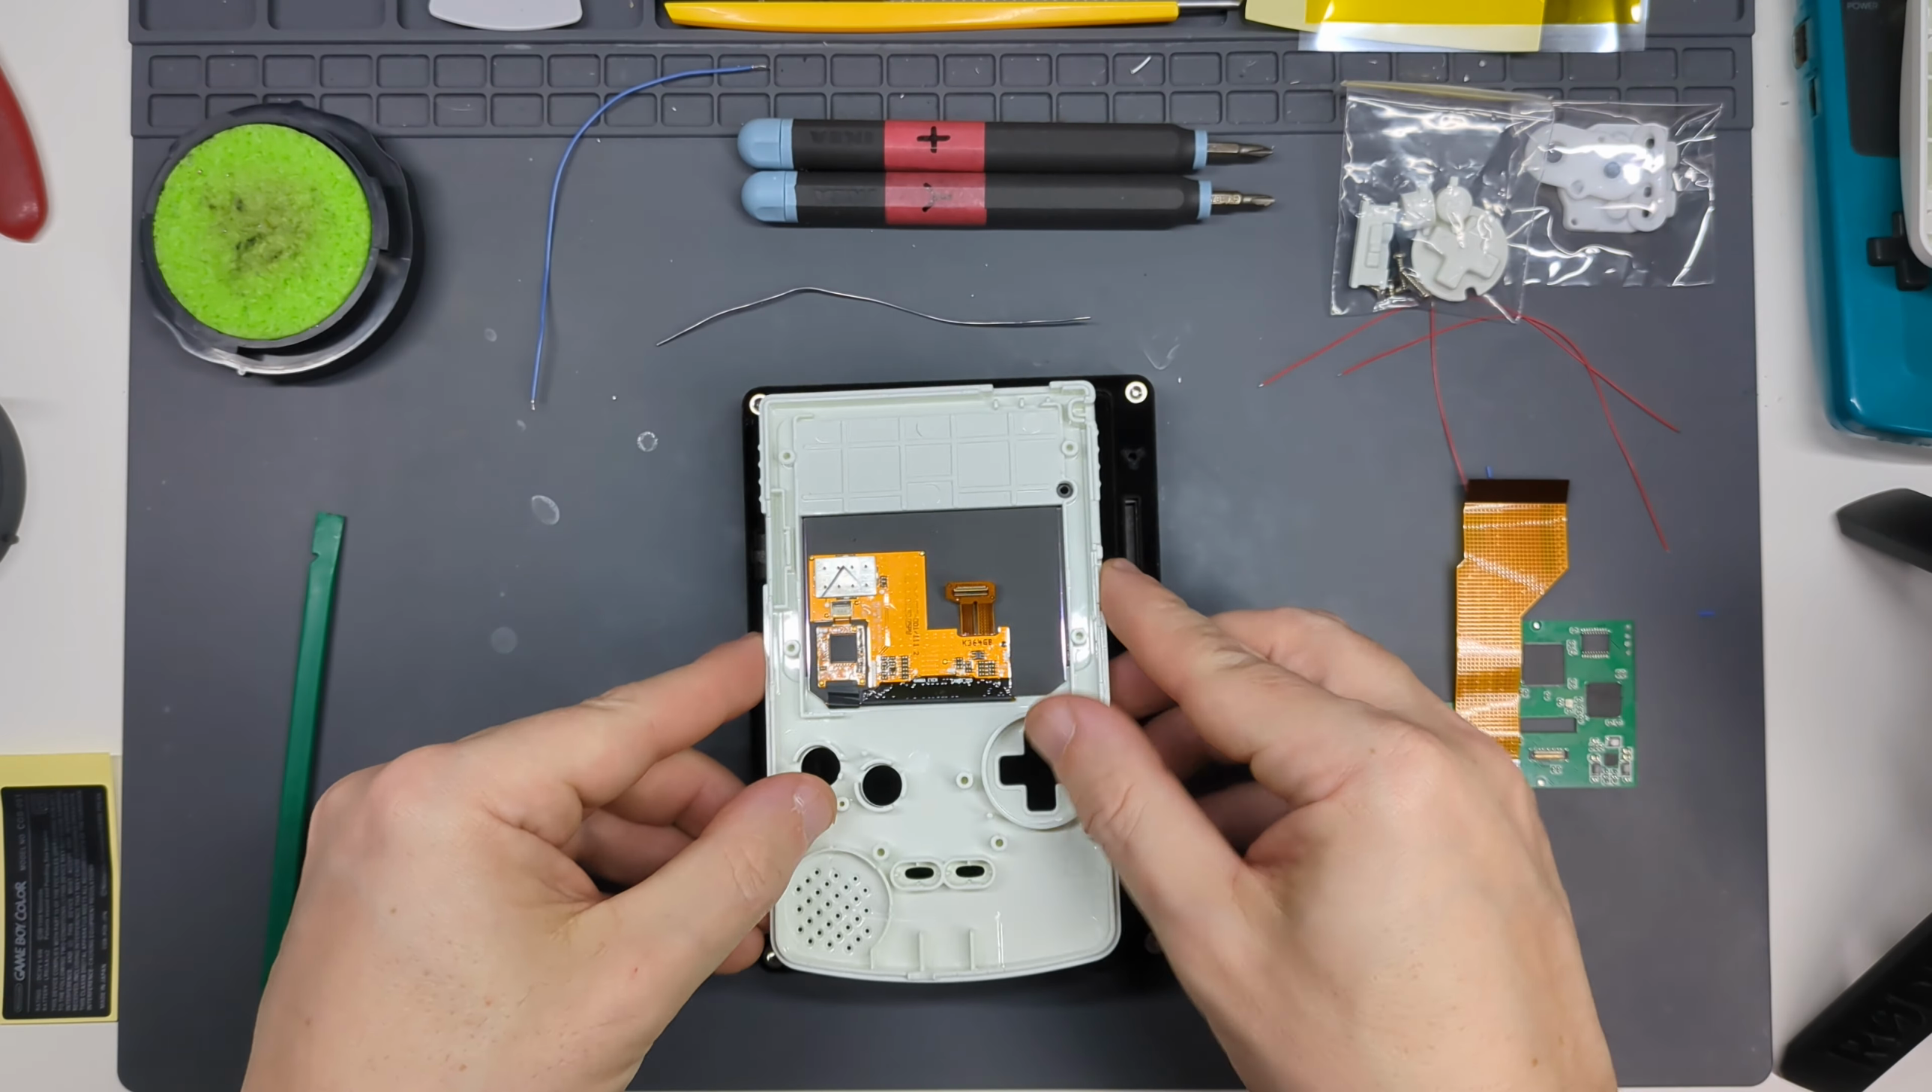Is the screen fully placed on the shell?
Yes.